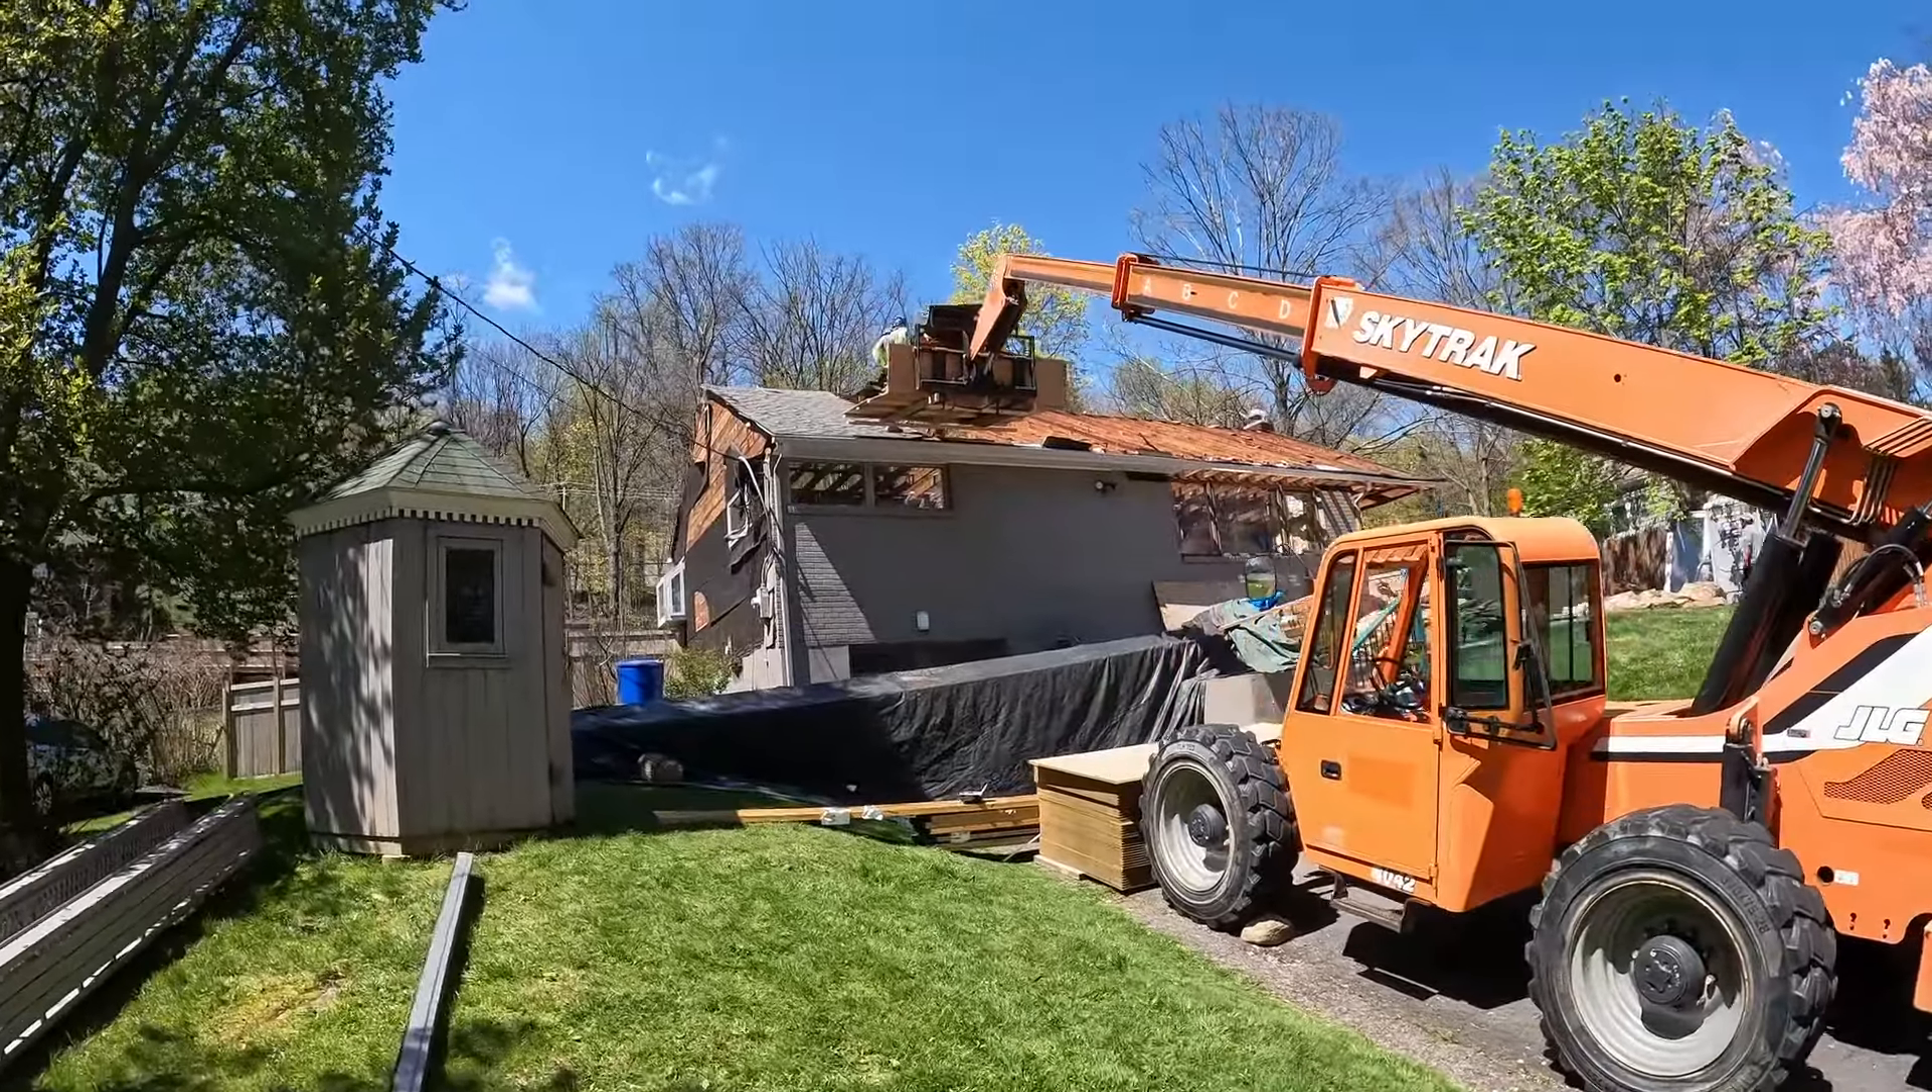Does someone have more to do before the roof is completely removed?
Yes.